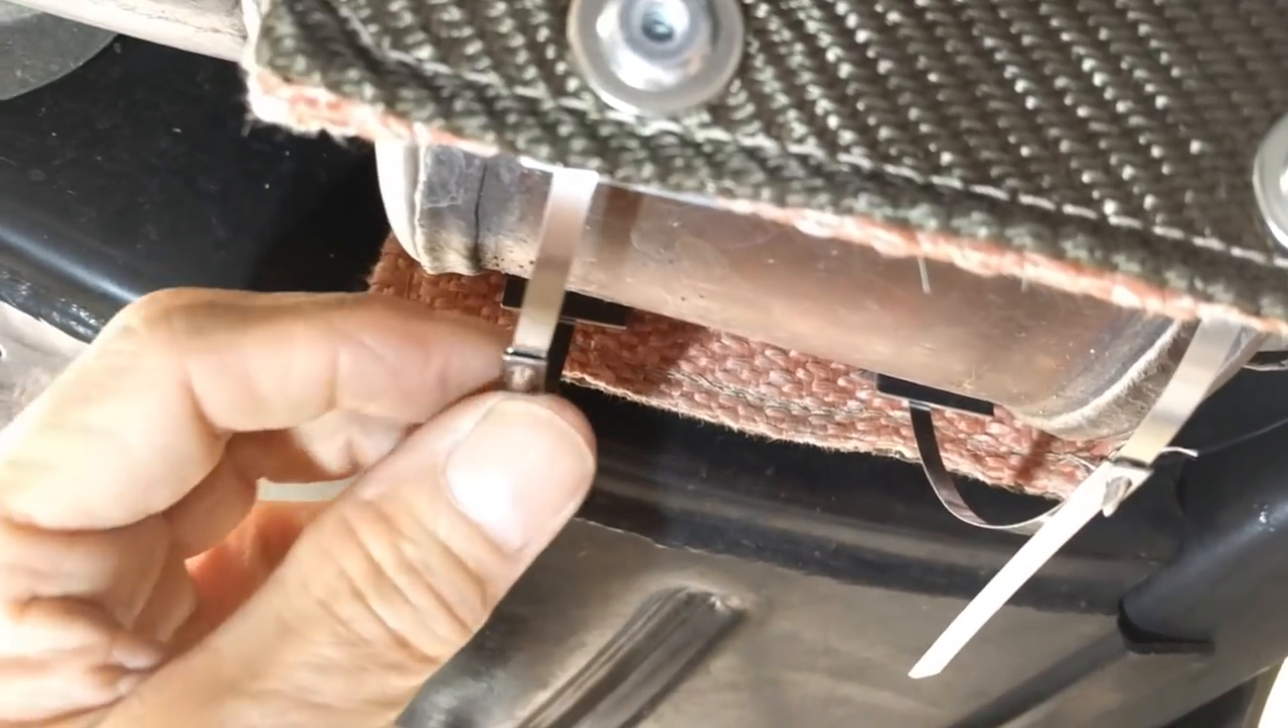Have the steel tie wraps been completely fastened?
No.